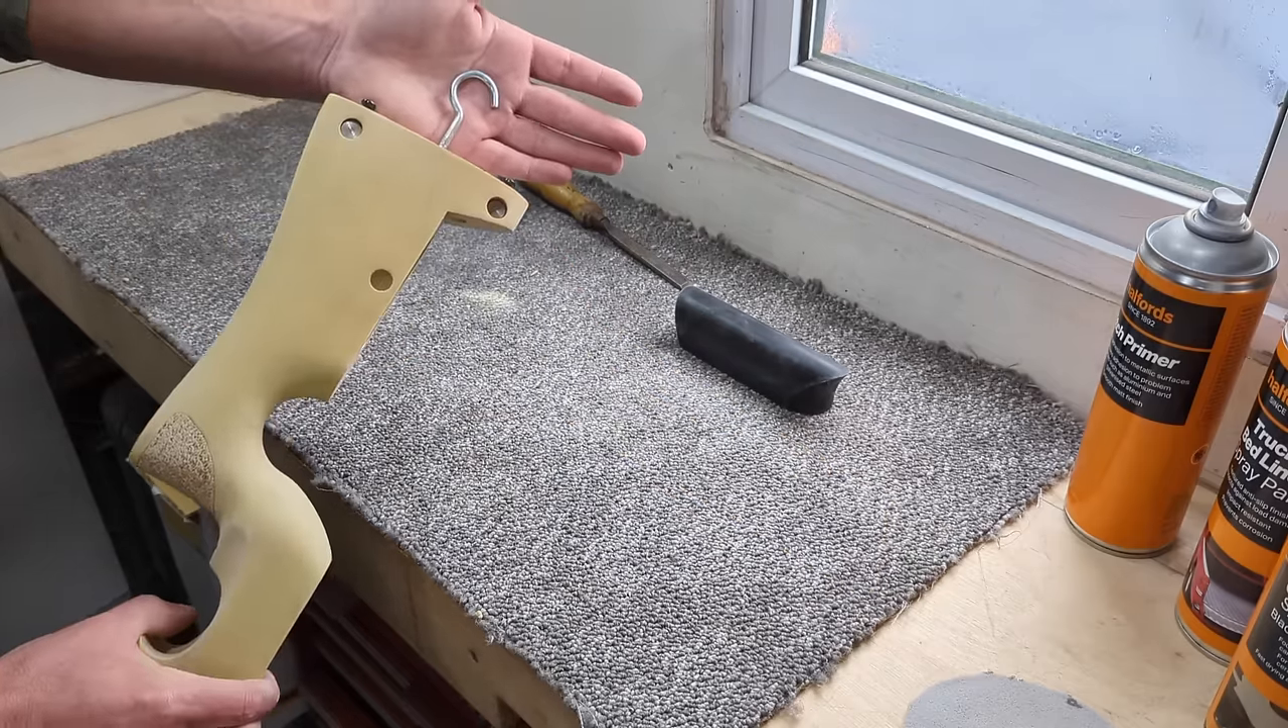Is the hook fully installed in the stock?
Yes.